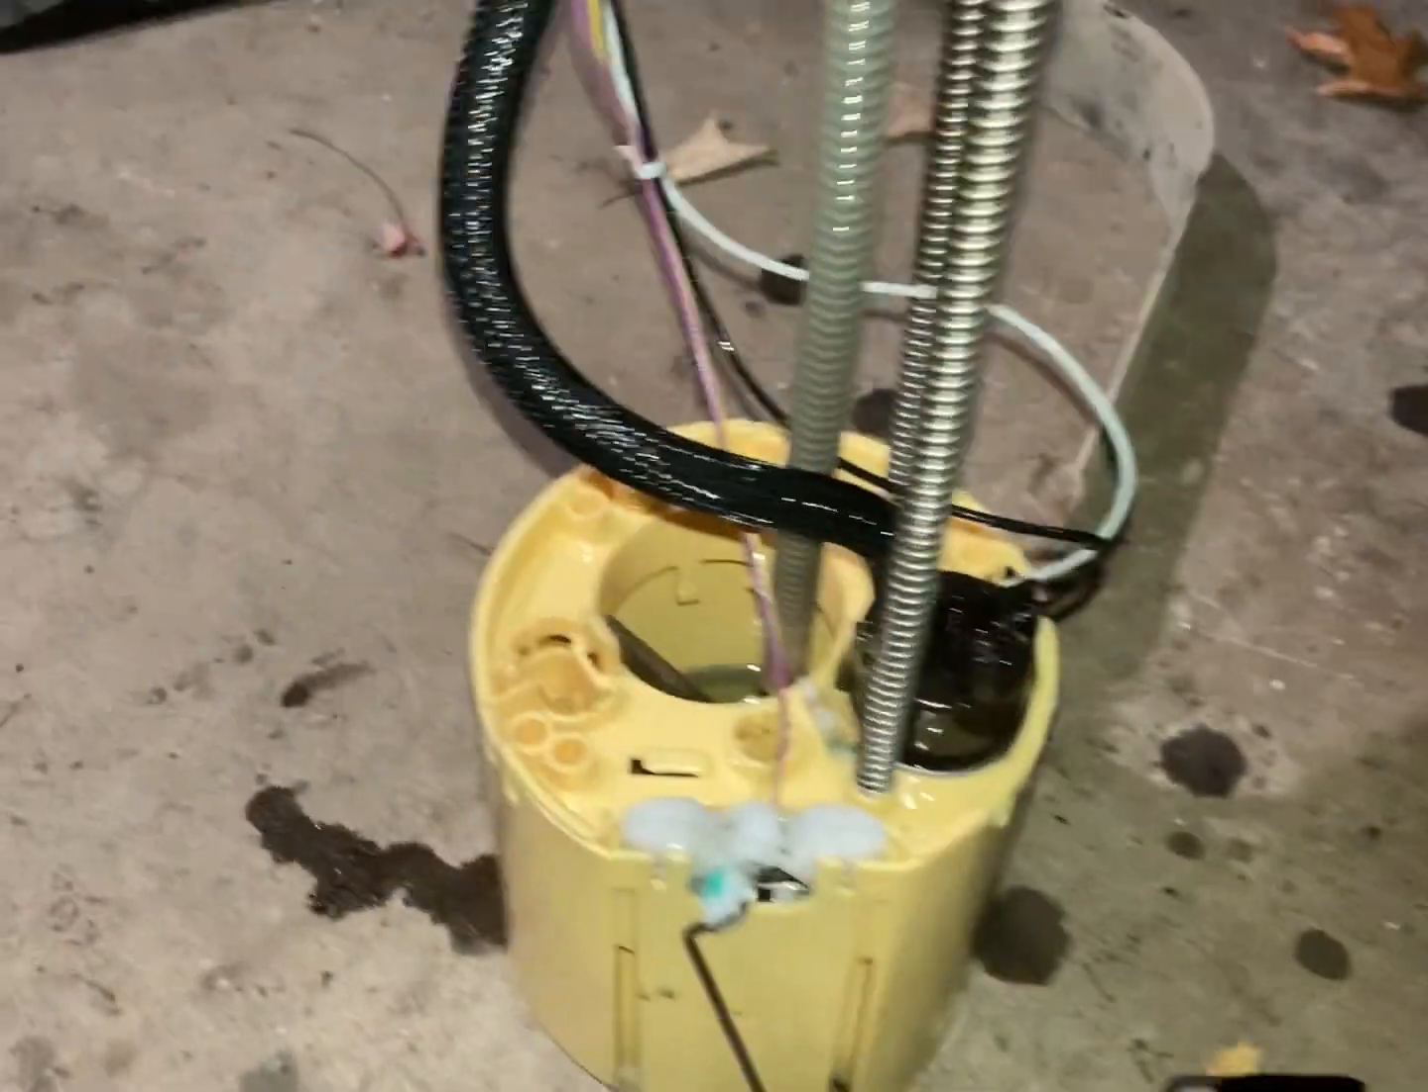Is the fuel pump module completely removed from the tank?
Yes.